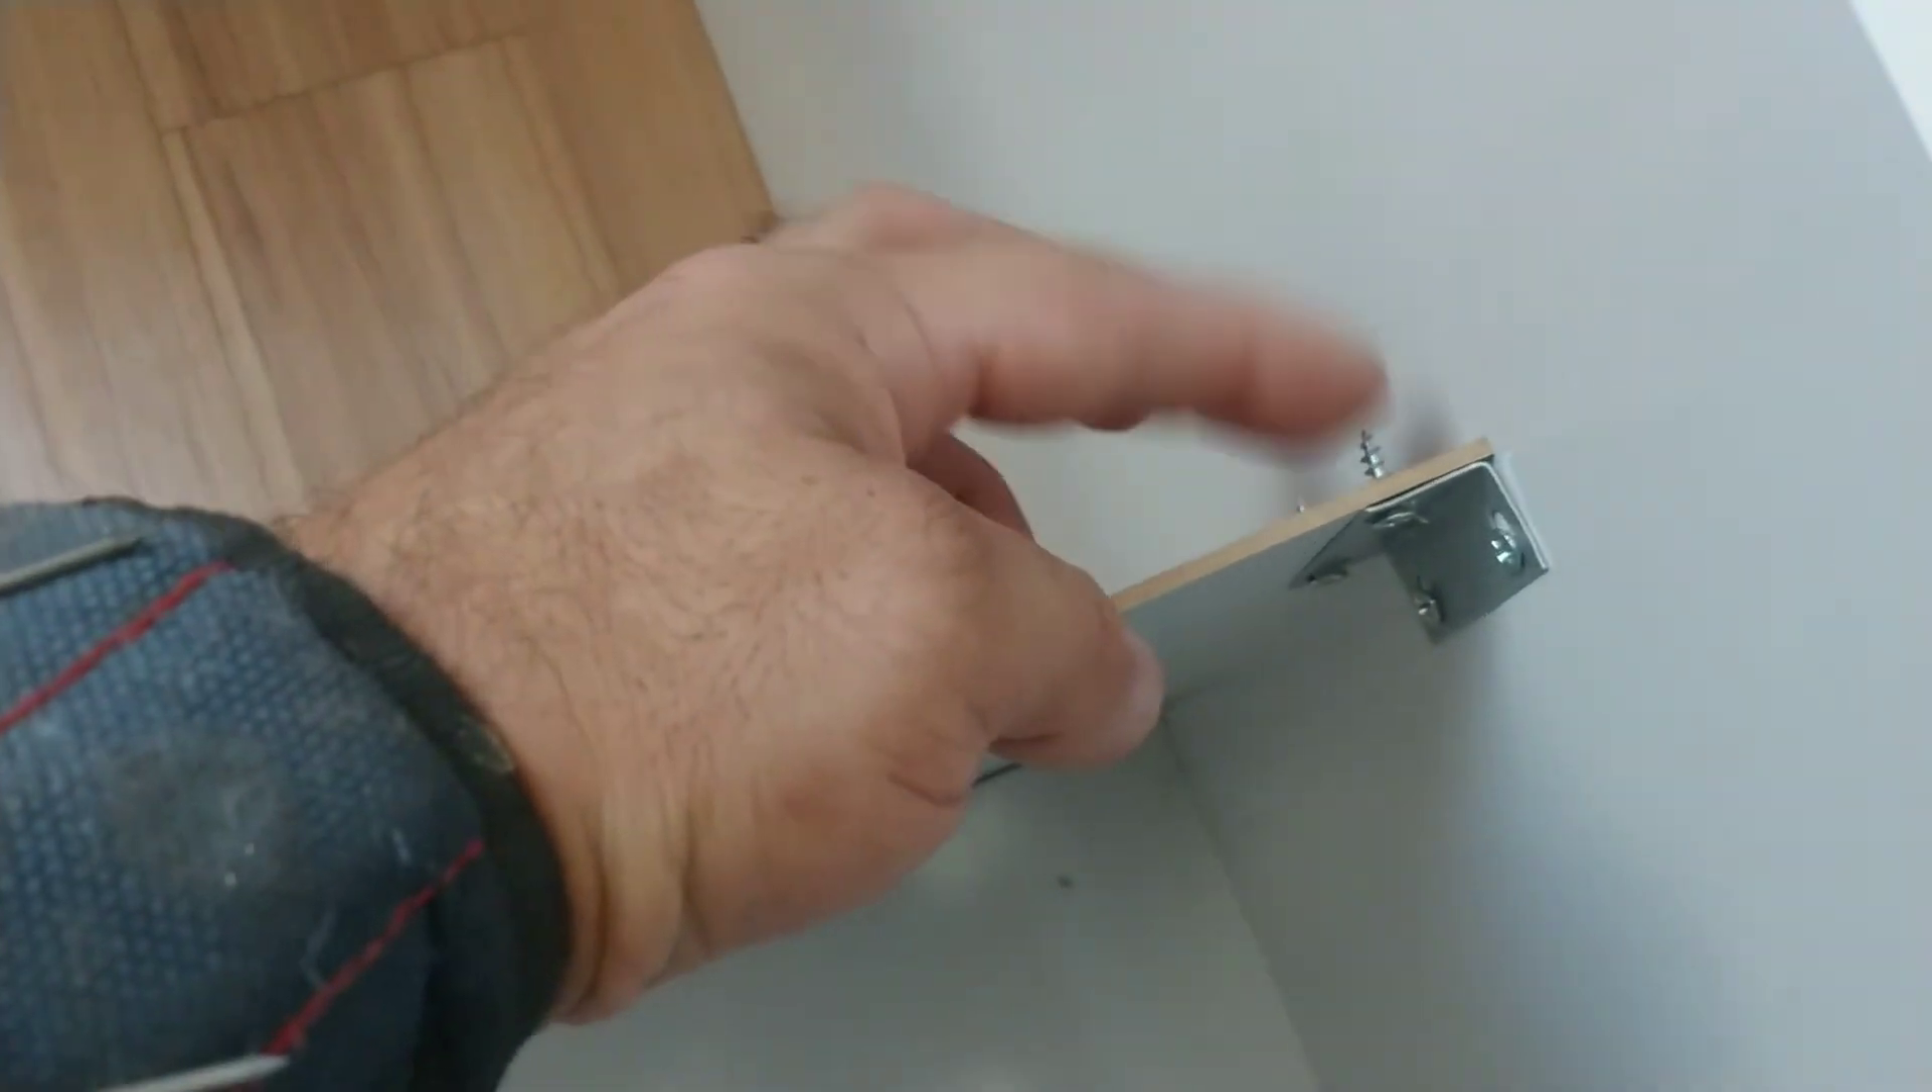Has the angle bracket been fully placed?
Yes.